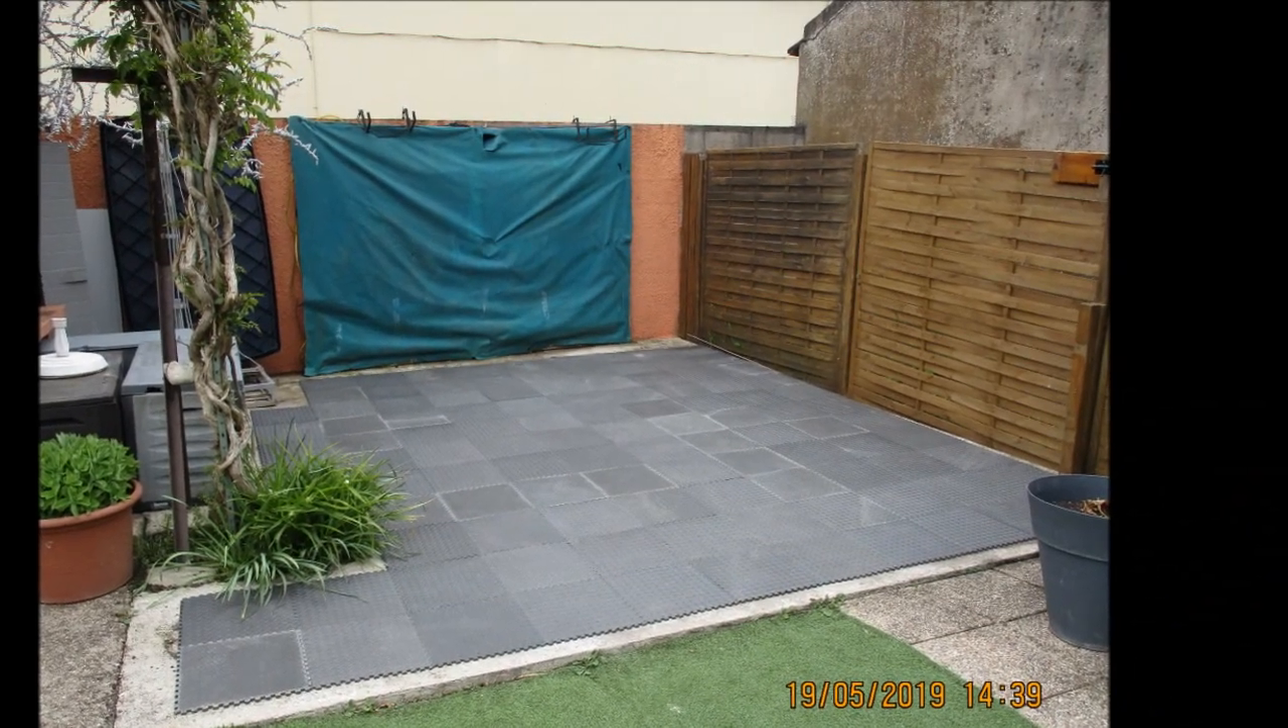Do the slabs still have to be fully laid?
No.